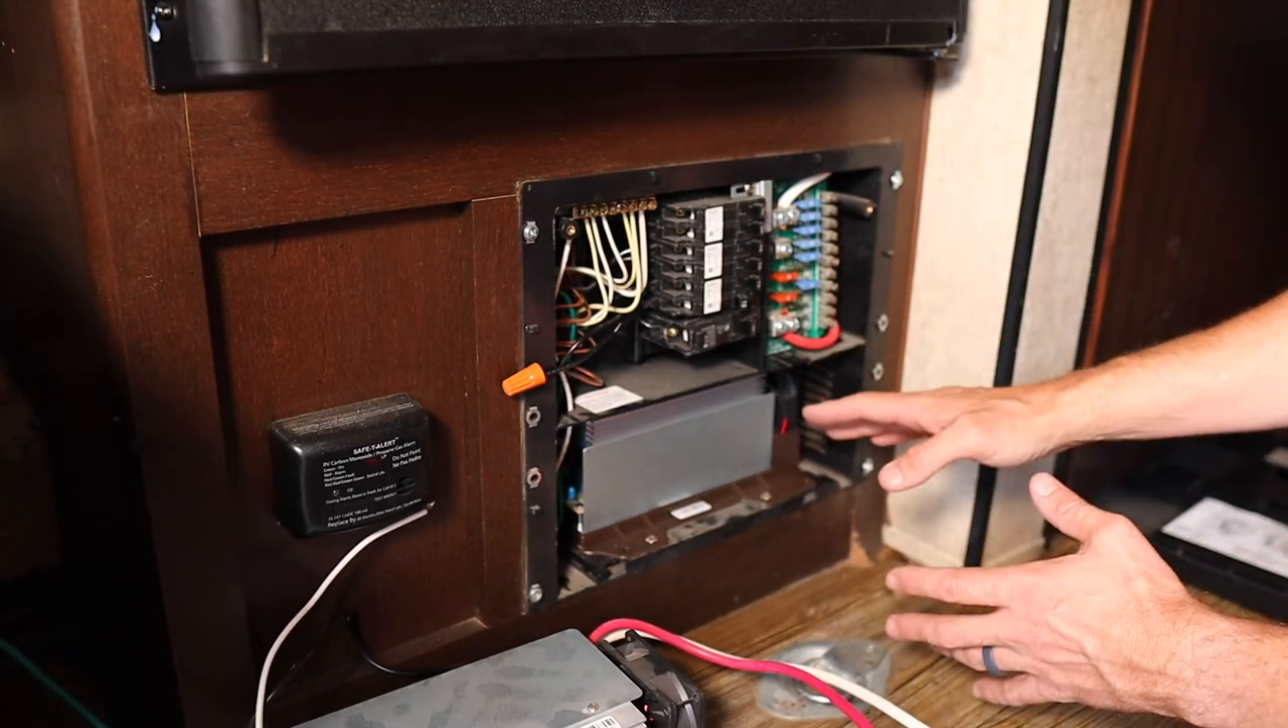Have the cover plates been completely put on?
No.